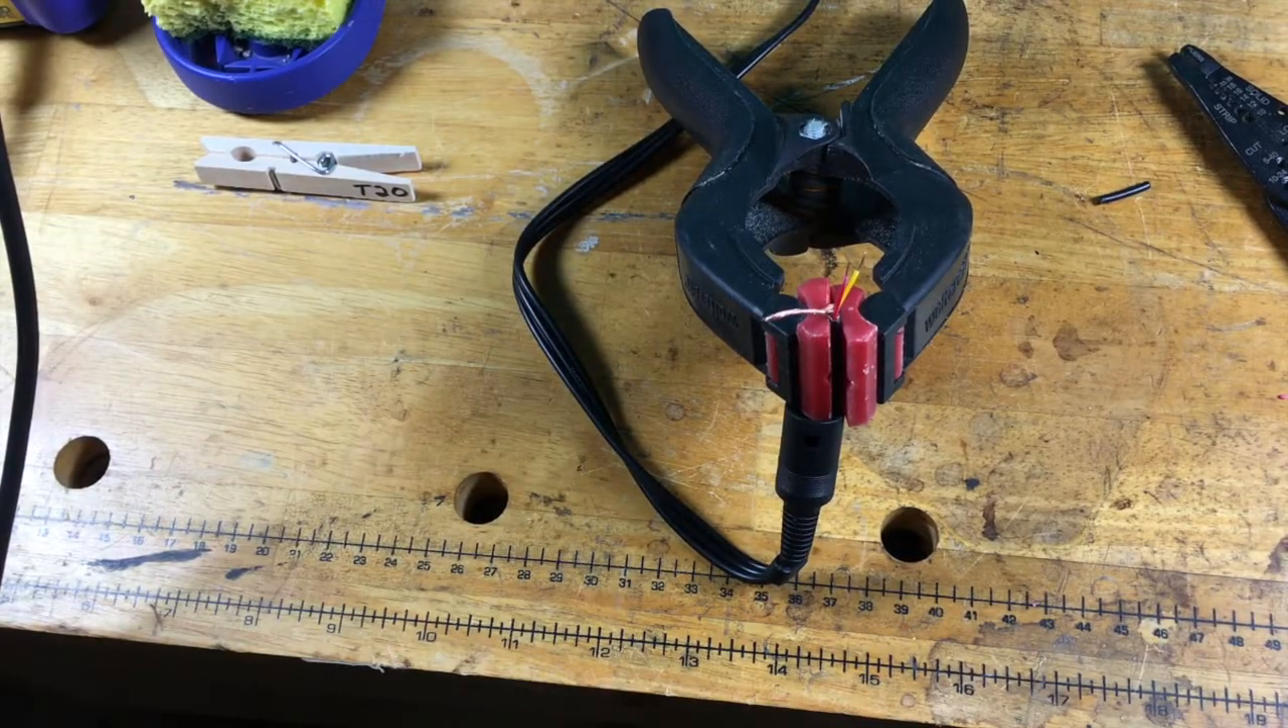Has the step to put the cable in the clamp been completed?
Yes.